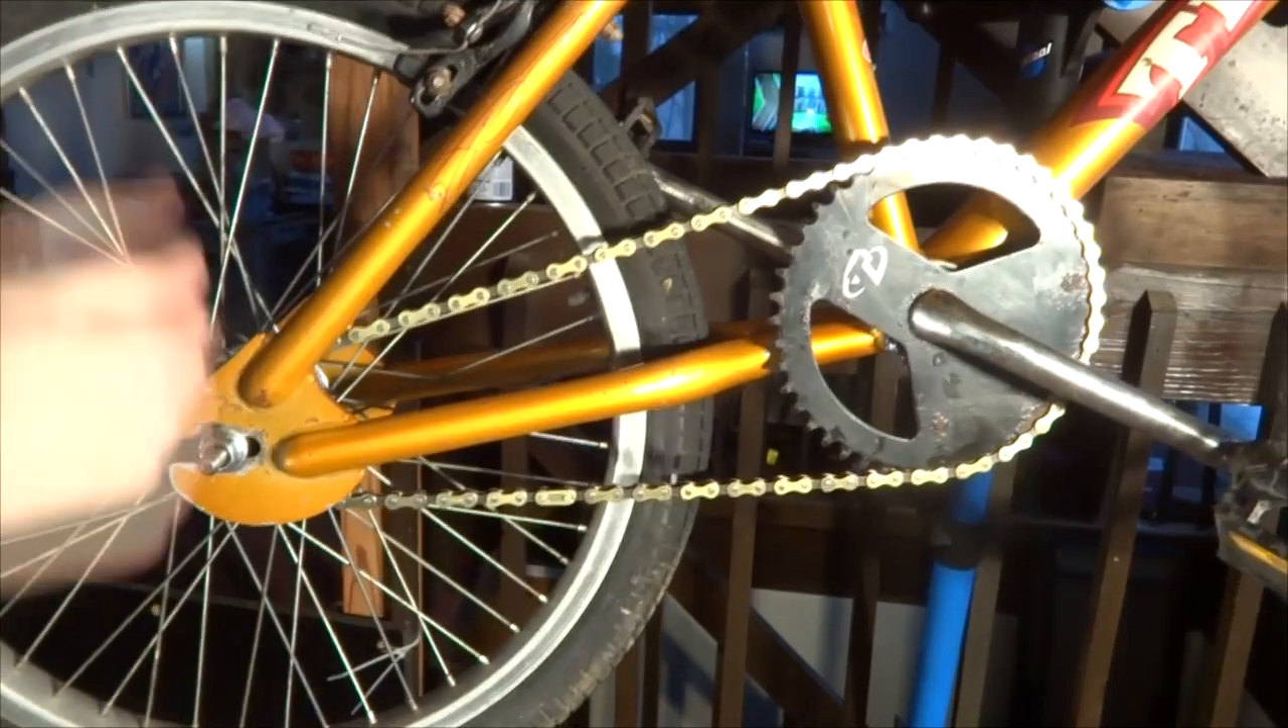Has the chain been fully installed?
Yes.